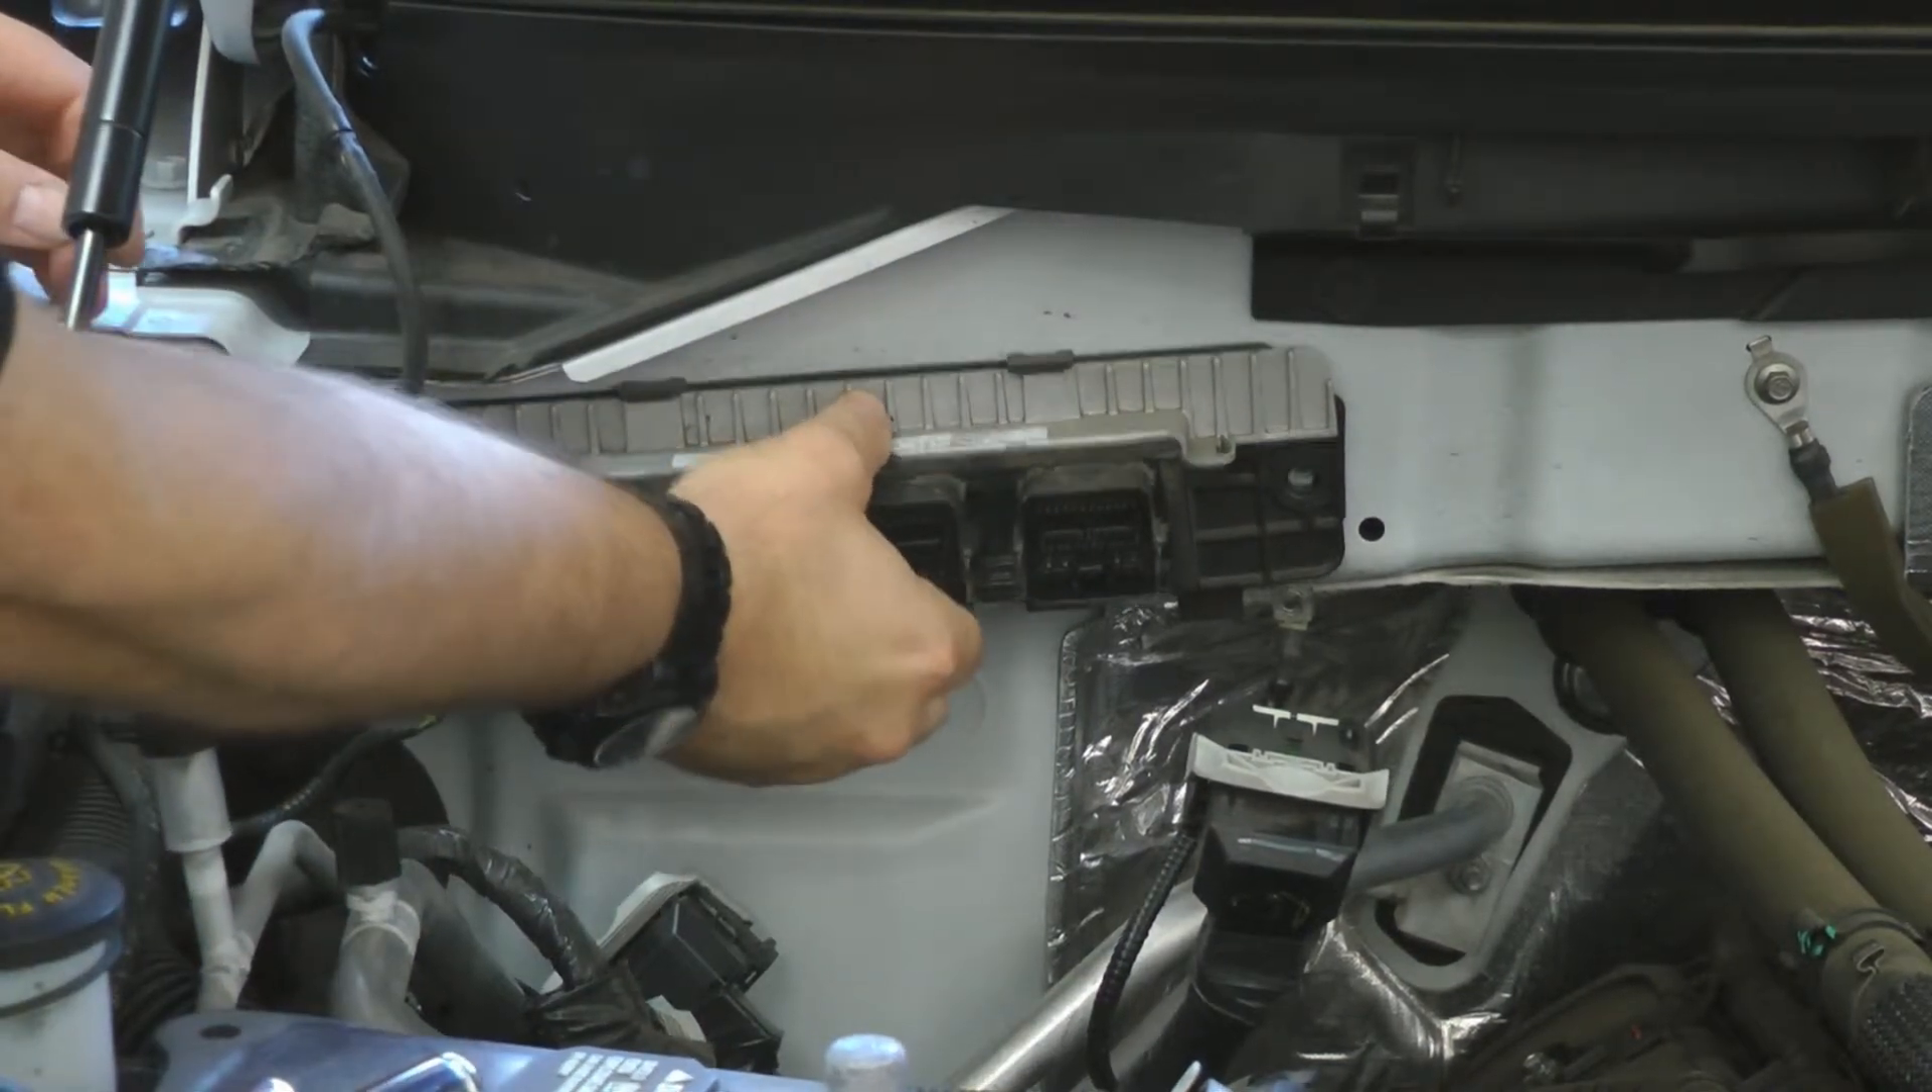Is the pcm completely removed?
No.